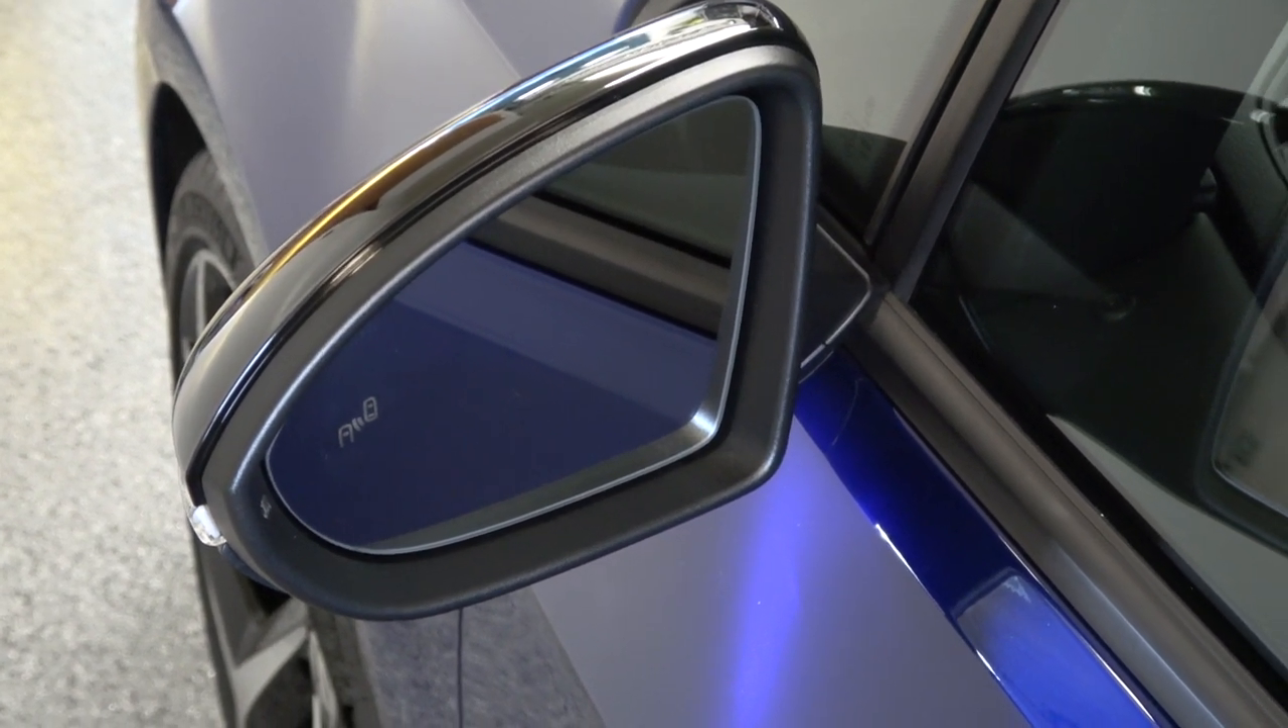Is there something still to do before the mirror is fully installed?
No.